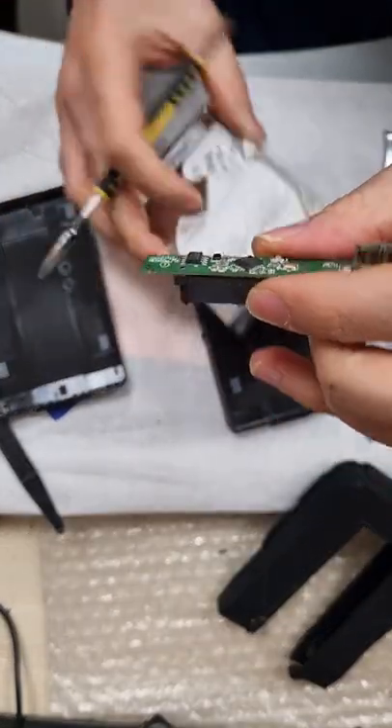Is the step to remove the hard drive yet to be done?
No.